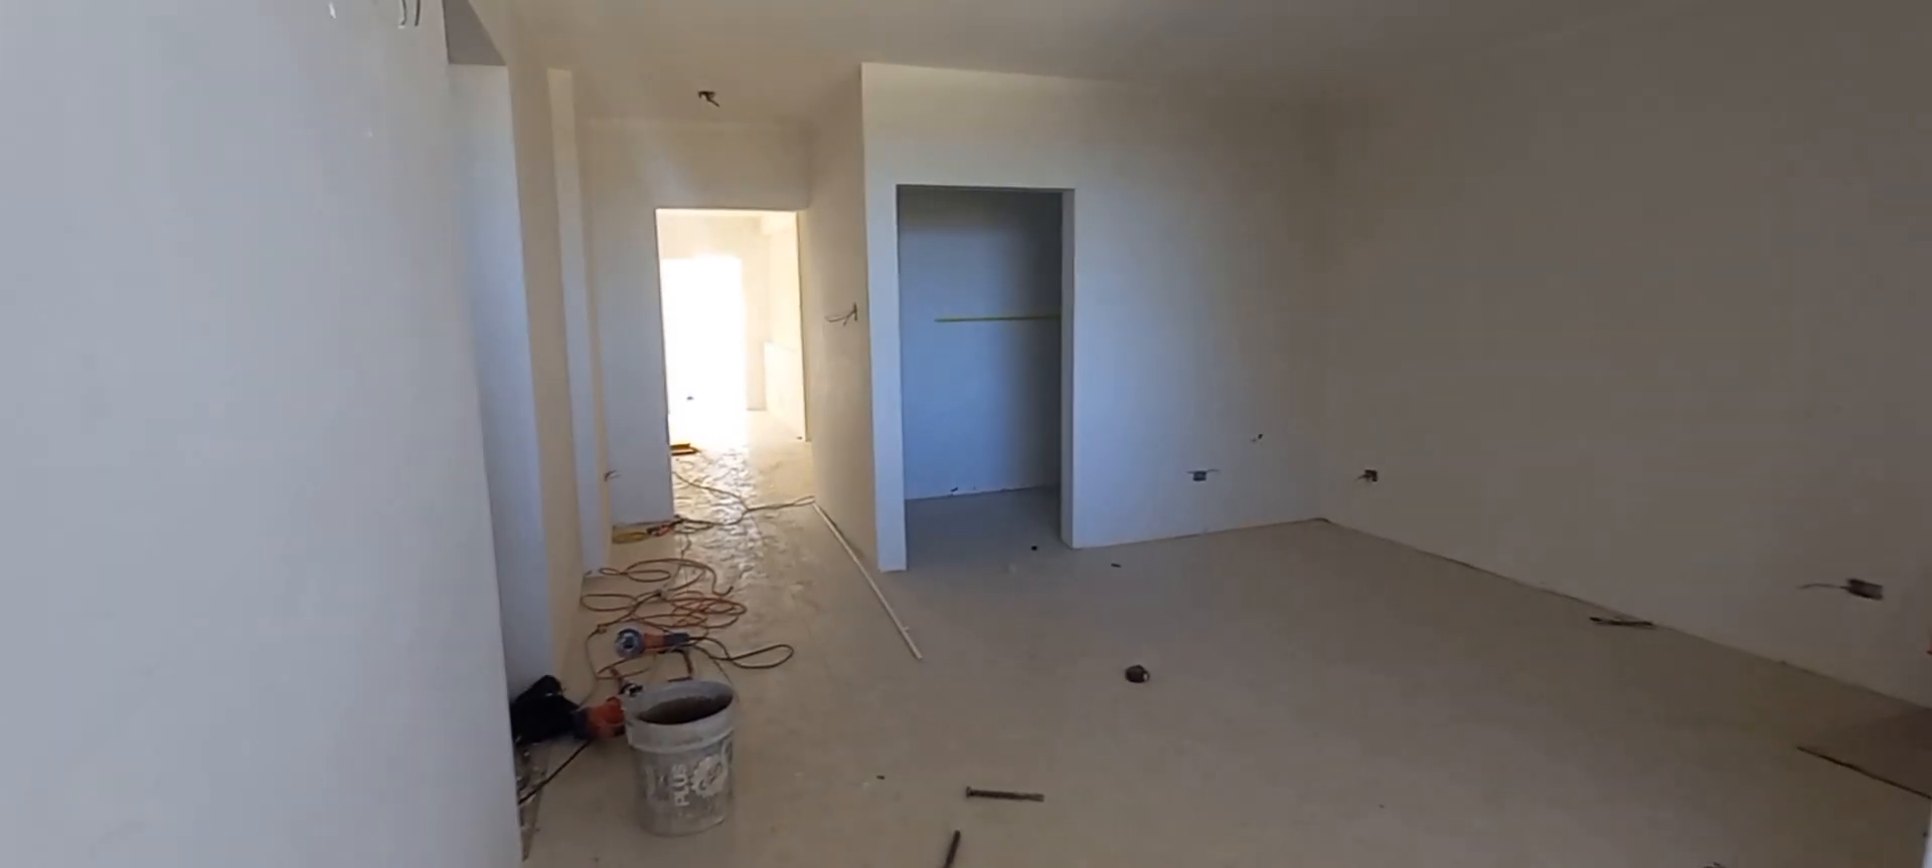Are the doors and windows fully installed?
No.